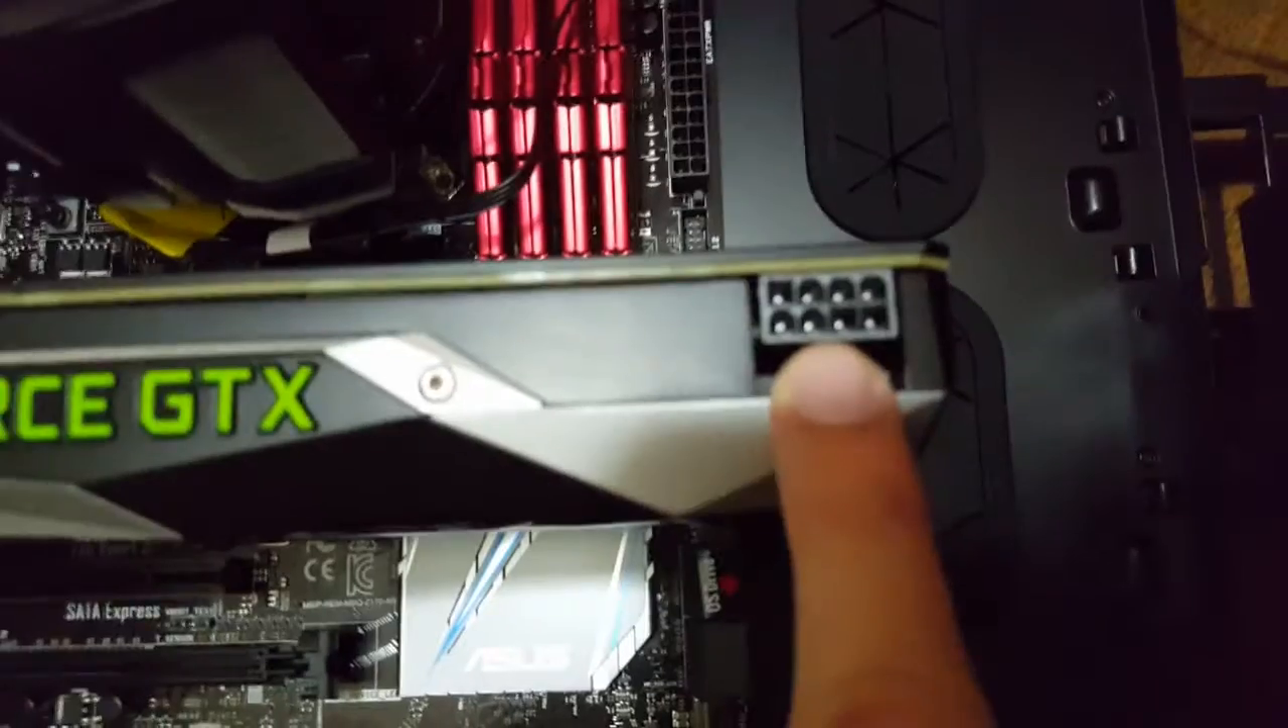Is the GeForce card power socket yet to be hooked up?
Yes.